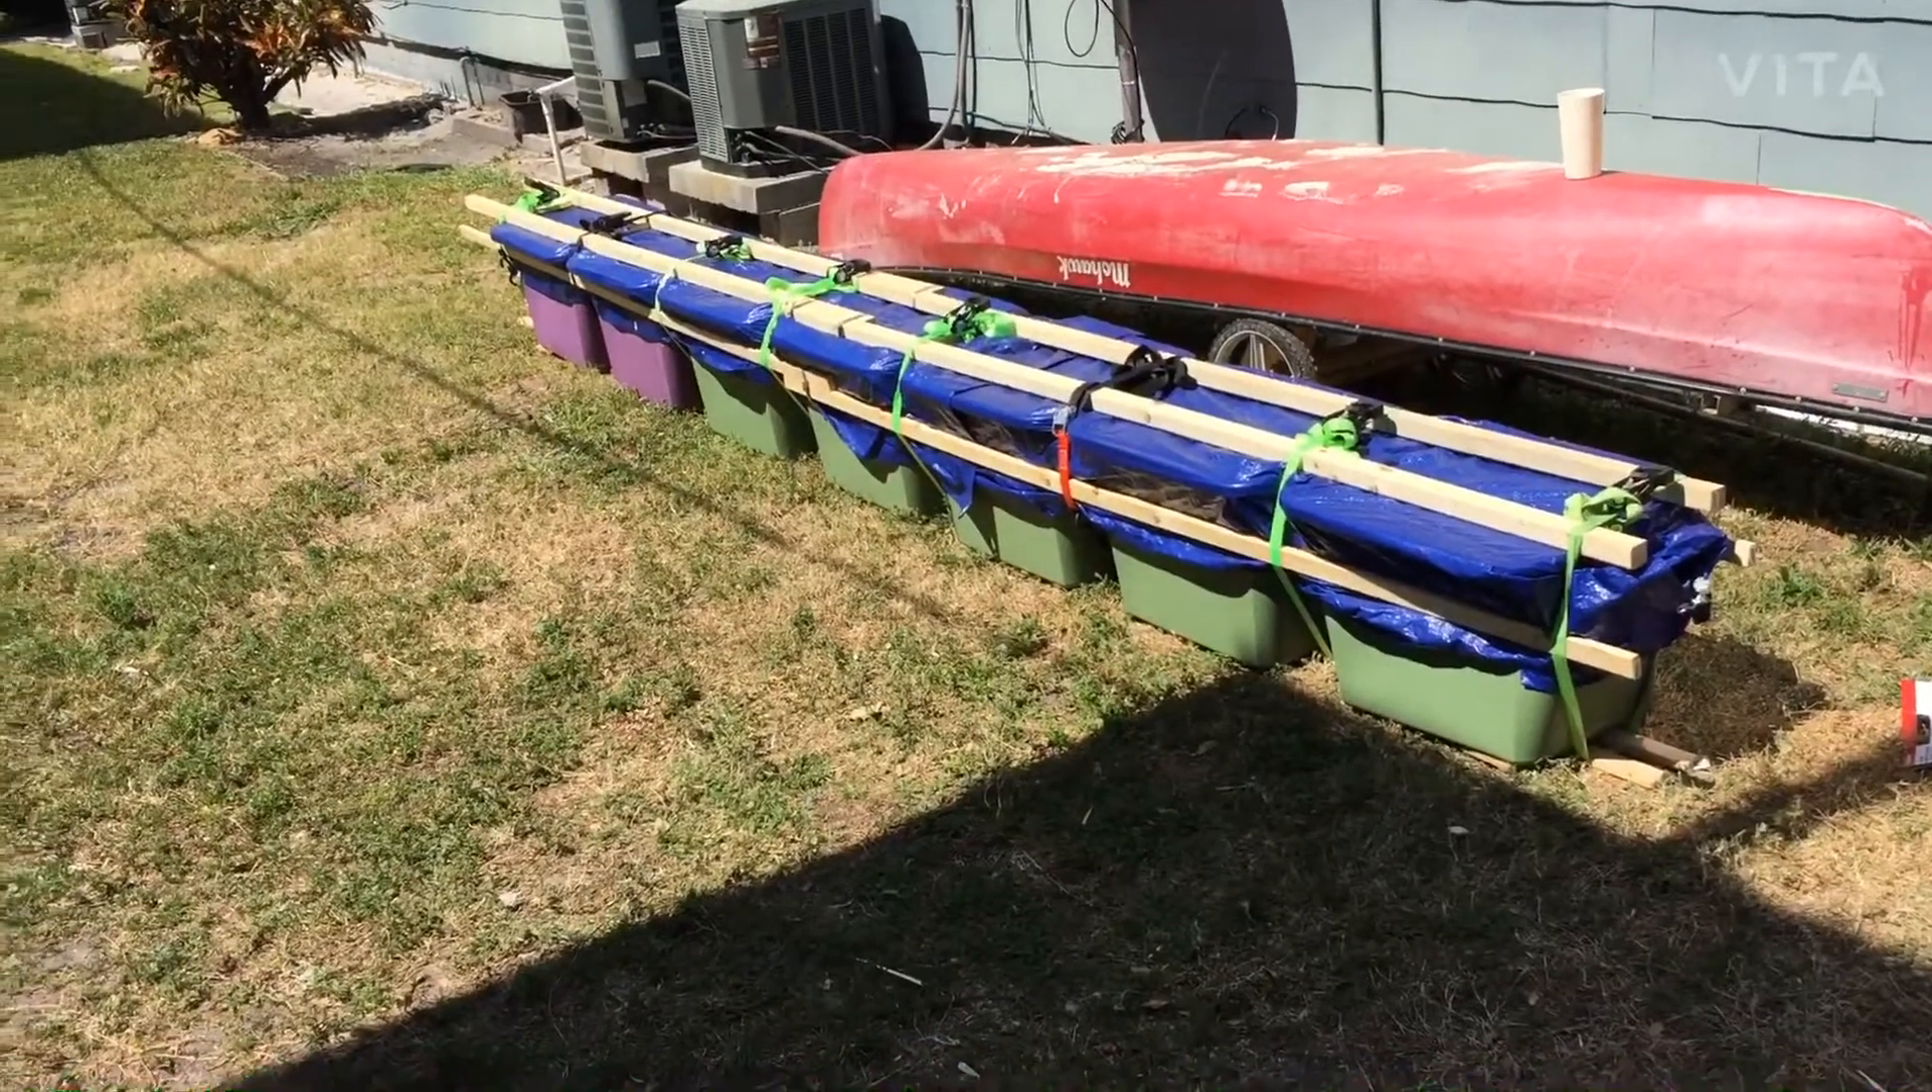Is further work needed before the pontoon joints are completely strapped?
No.